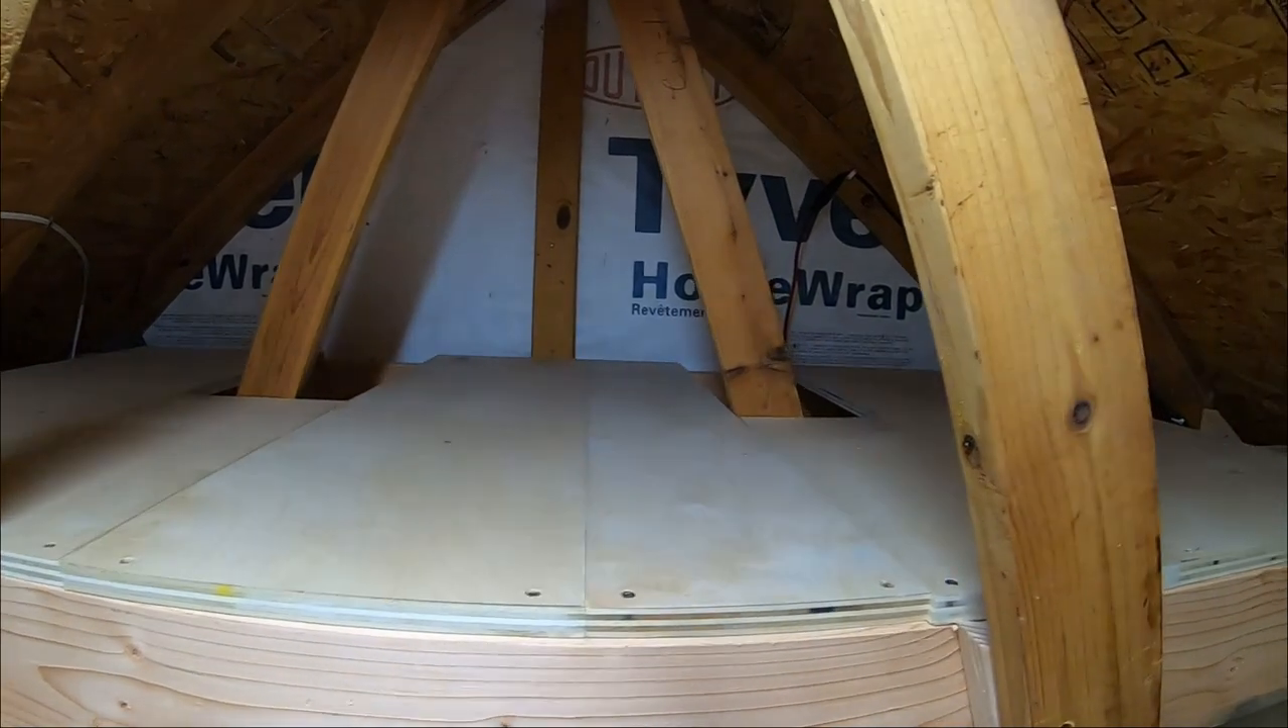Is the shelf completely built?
Yes.